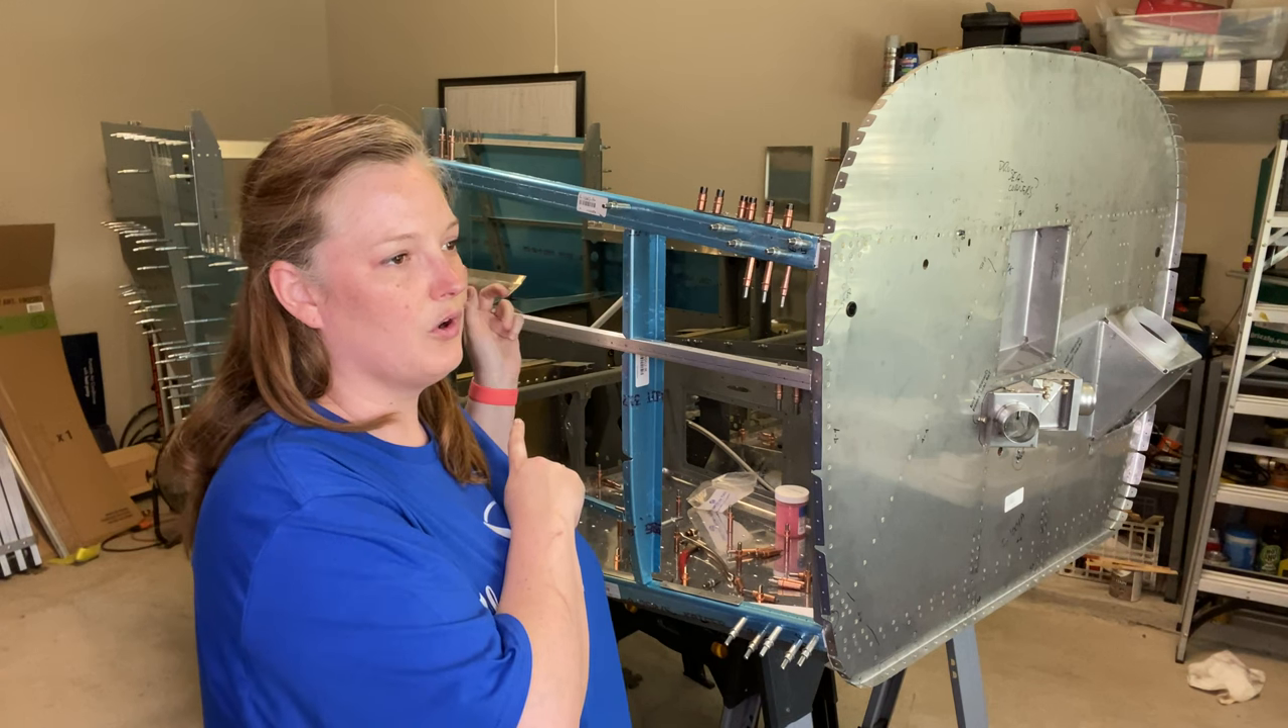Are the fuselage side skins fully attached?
No.